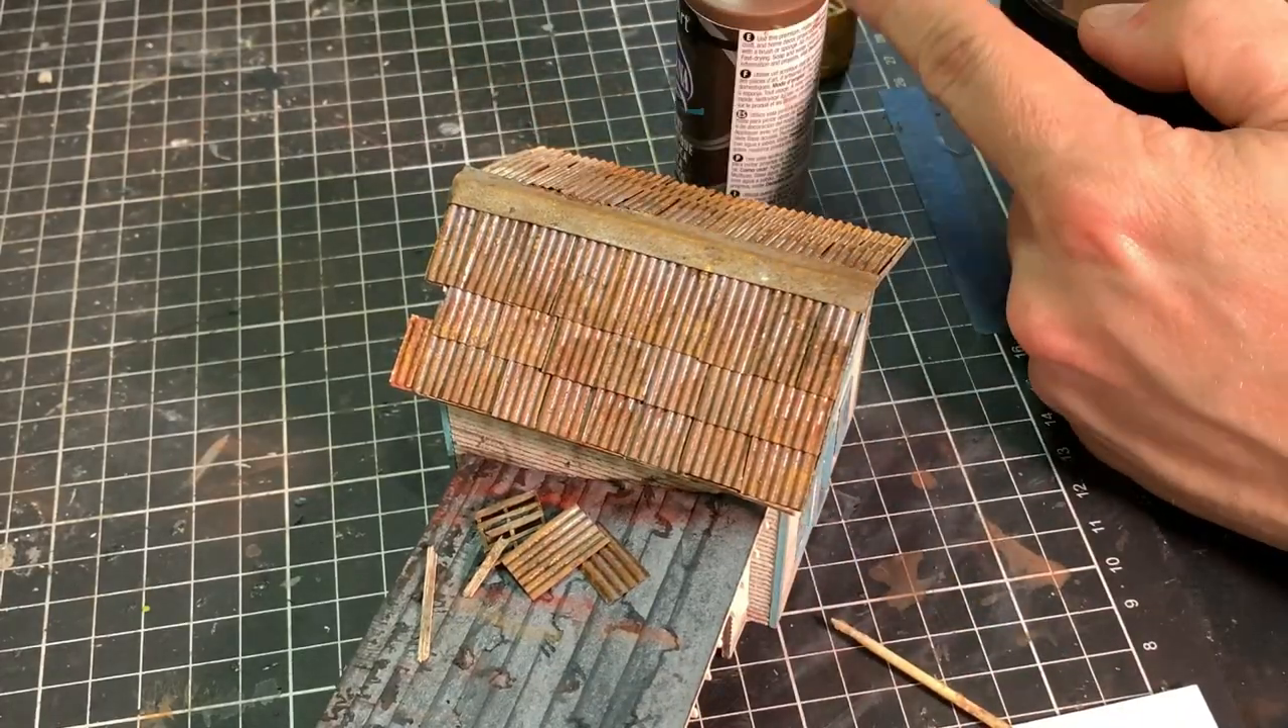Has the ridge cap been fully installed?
Yes.